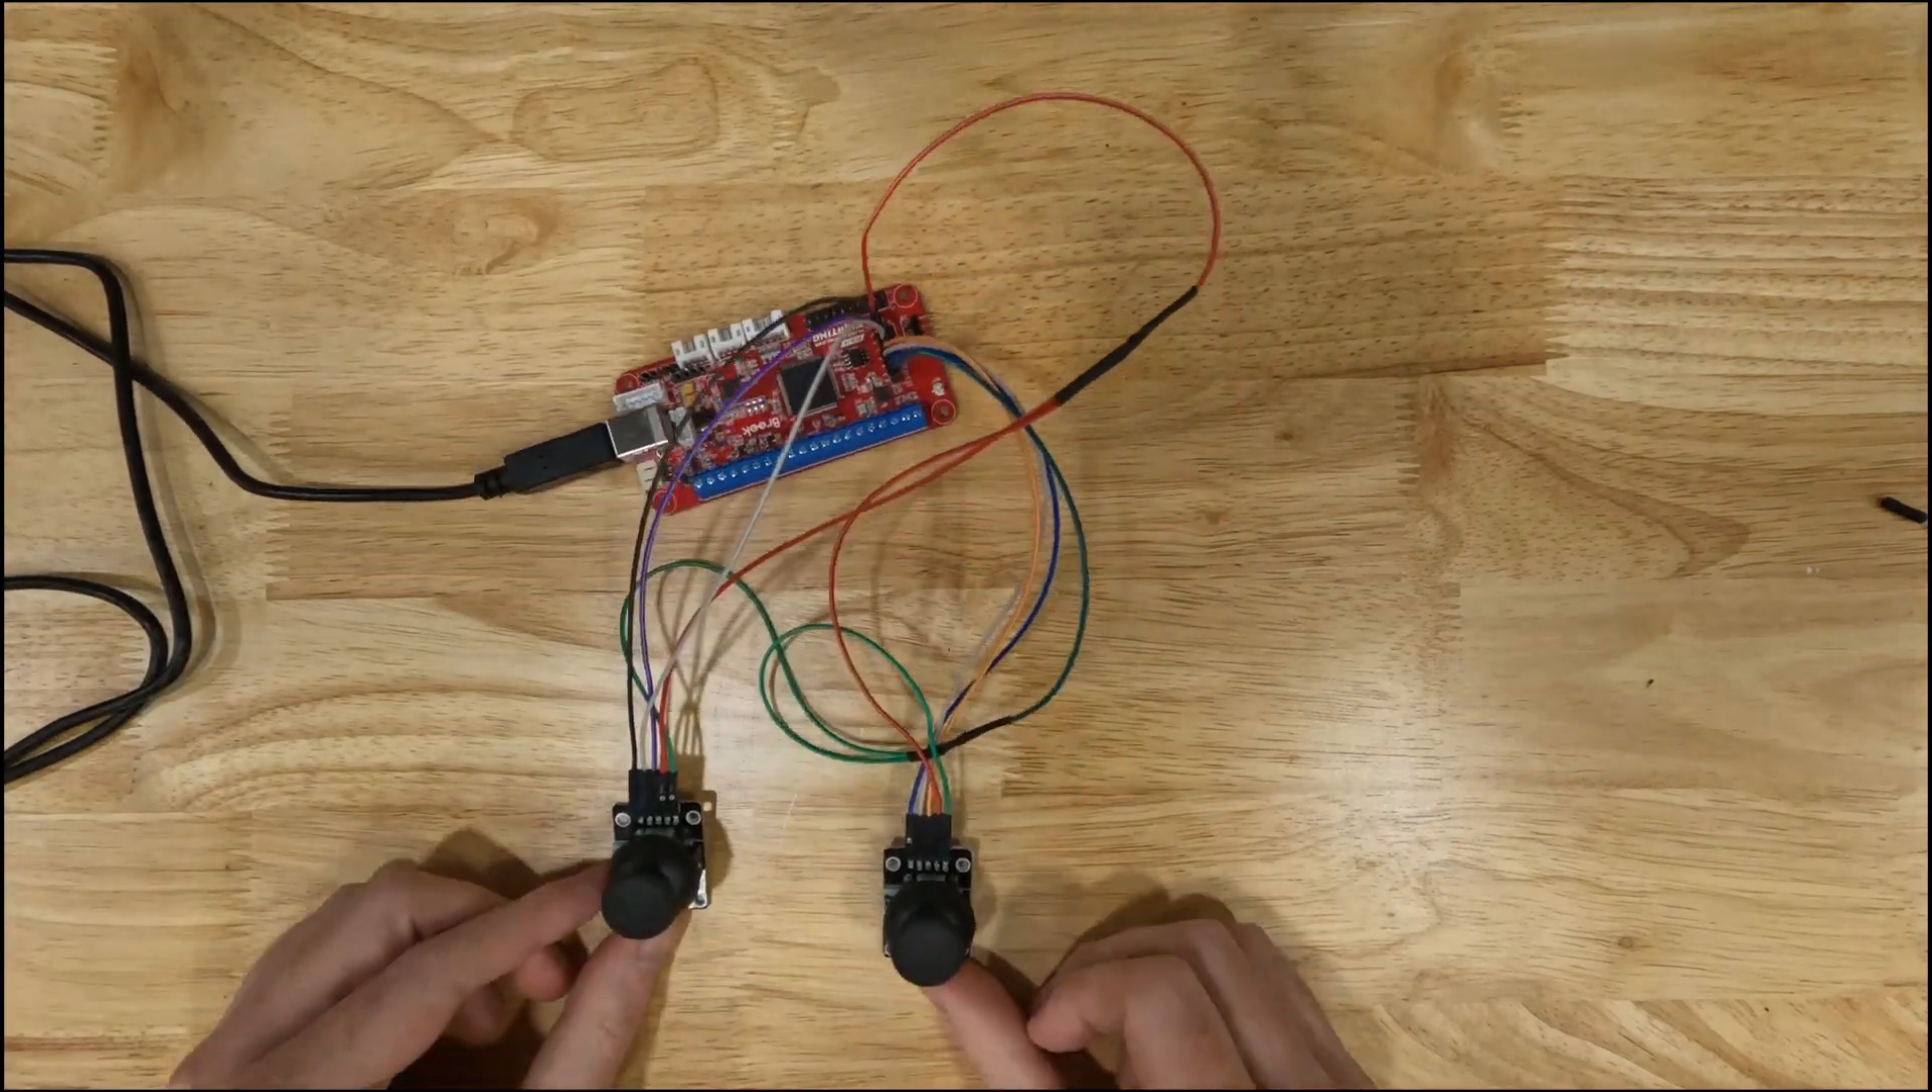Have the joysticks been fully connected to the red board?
Yes.